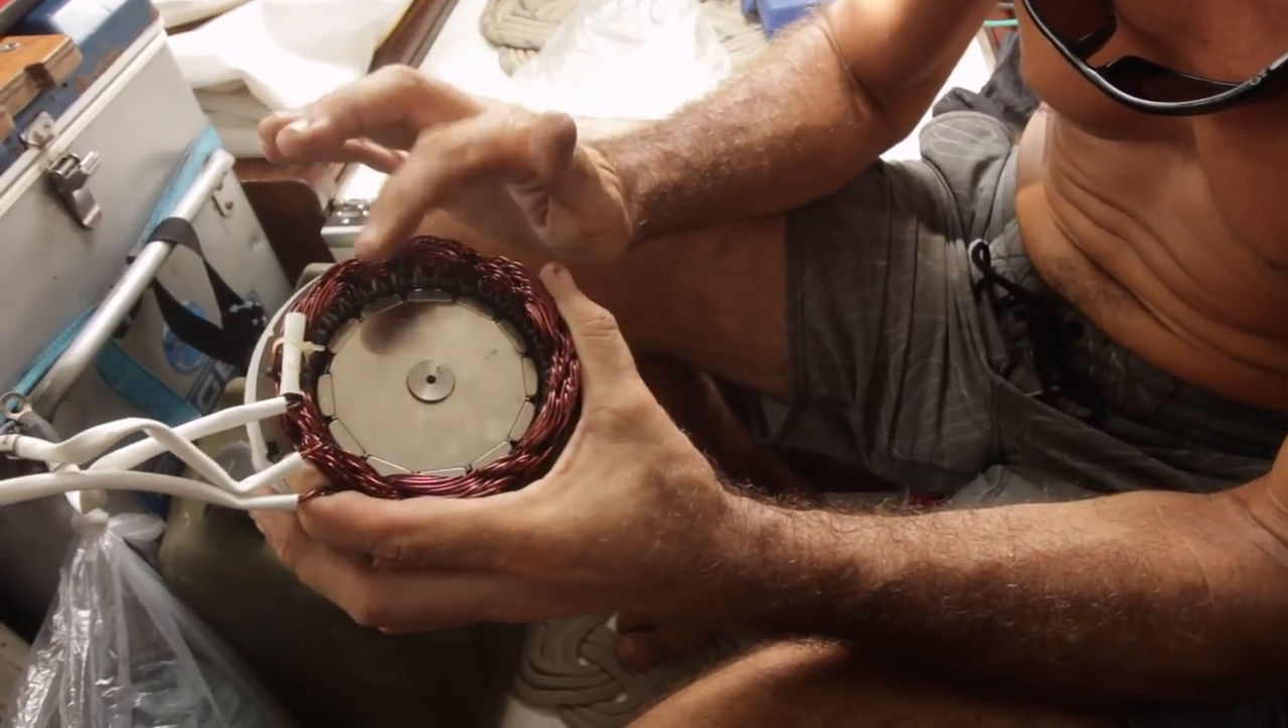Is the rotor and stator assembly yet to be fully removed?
No.